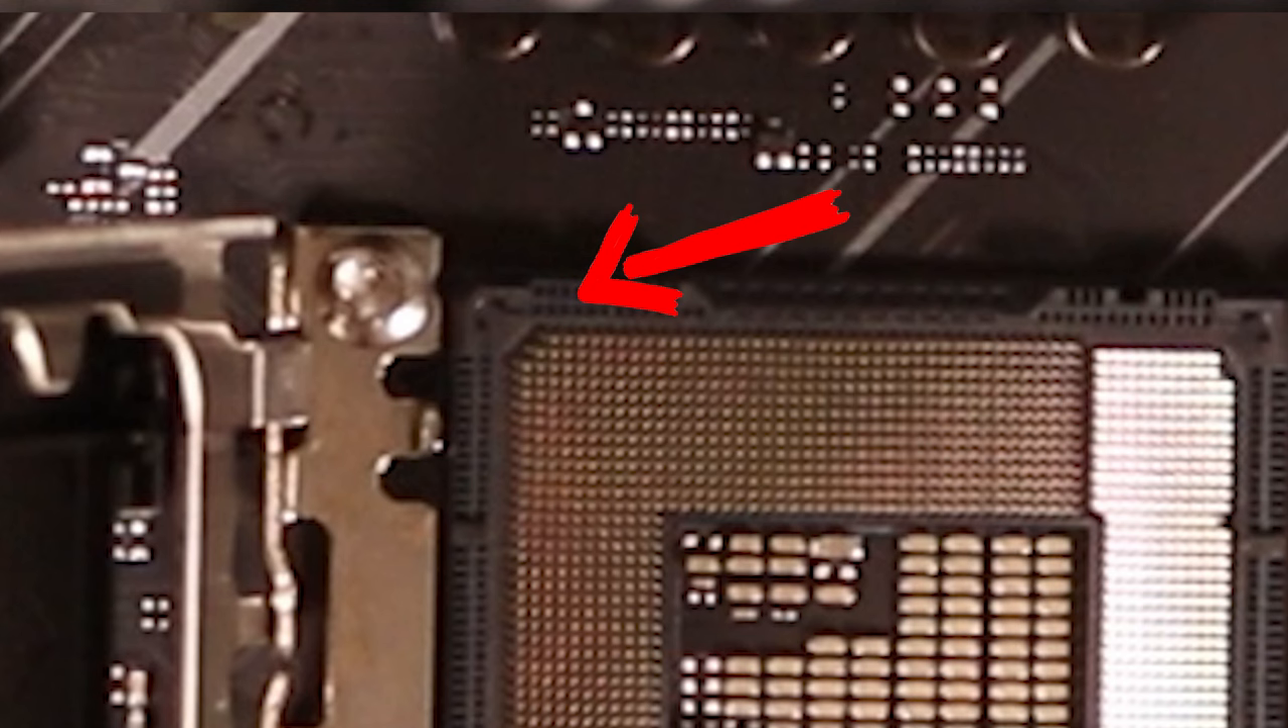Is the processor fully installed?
No.